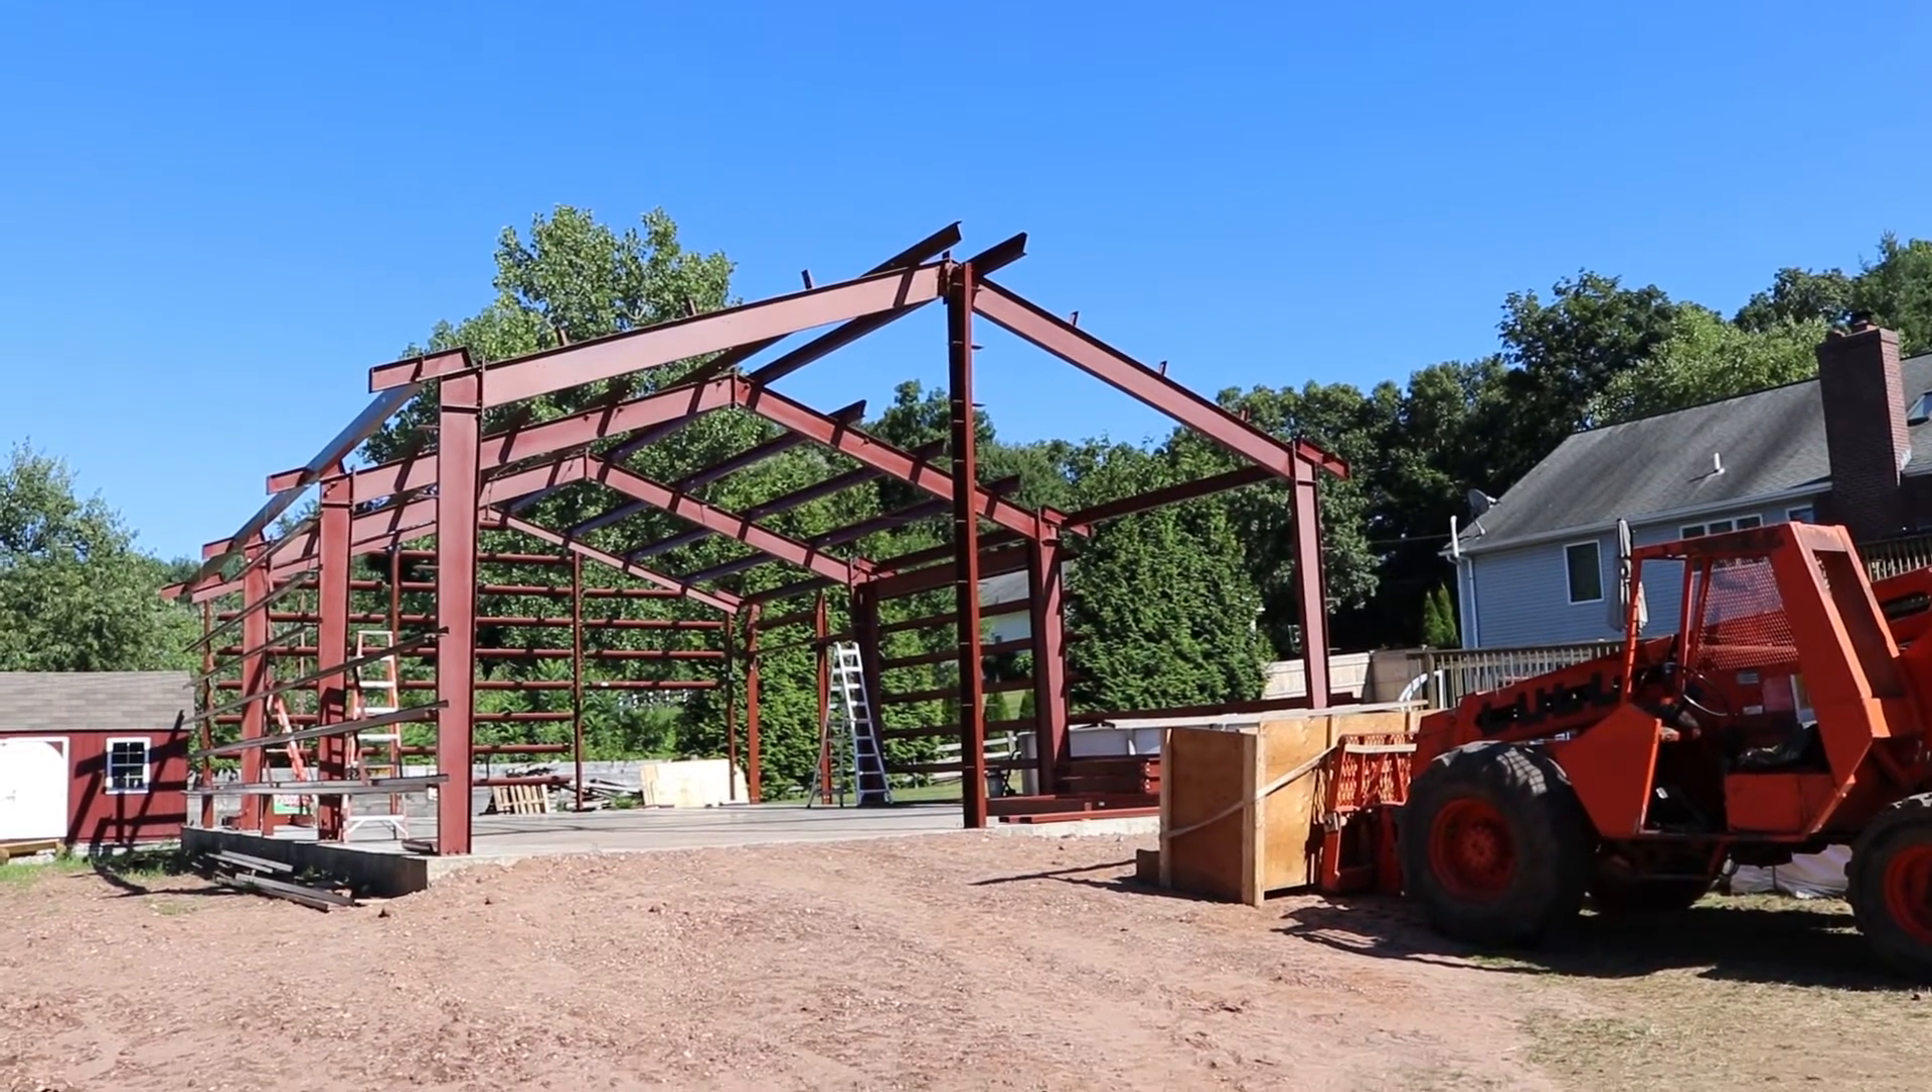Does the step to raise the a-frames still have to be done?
No.